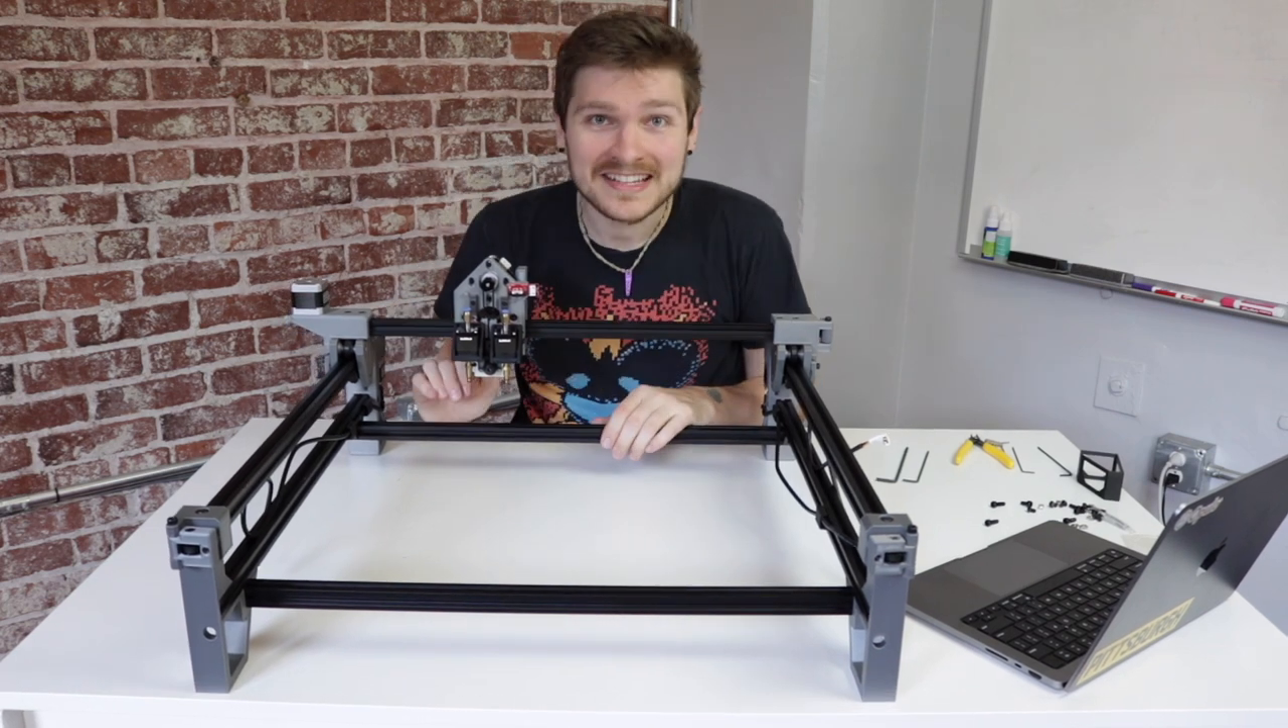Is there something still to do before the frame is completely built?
No.